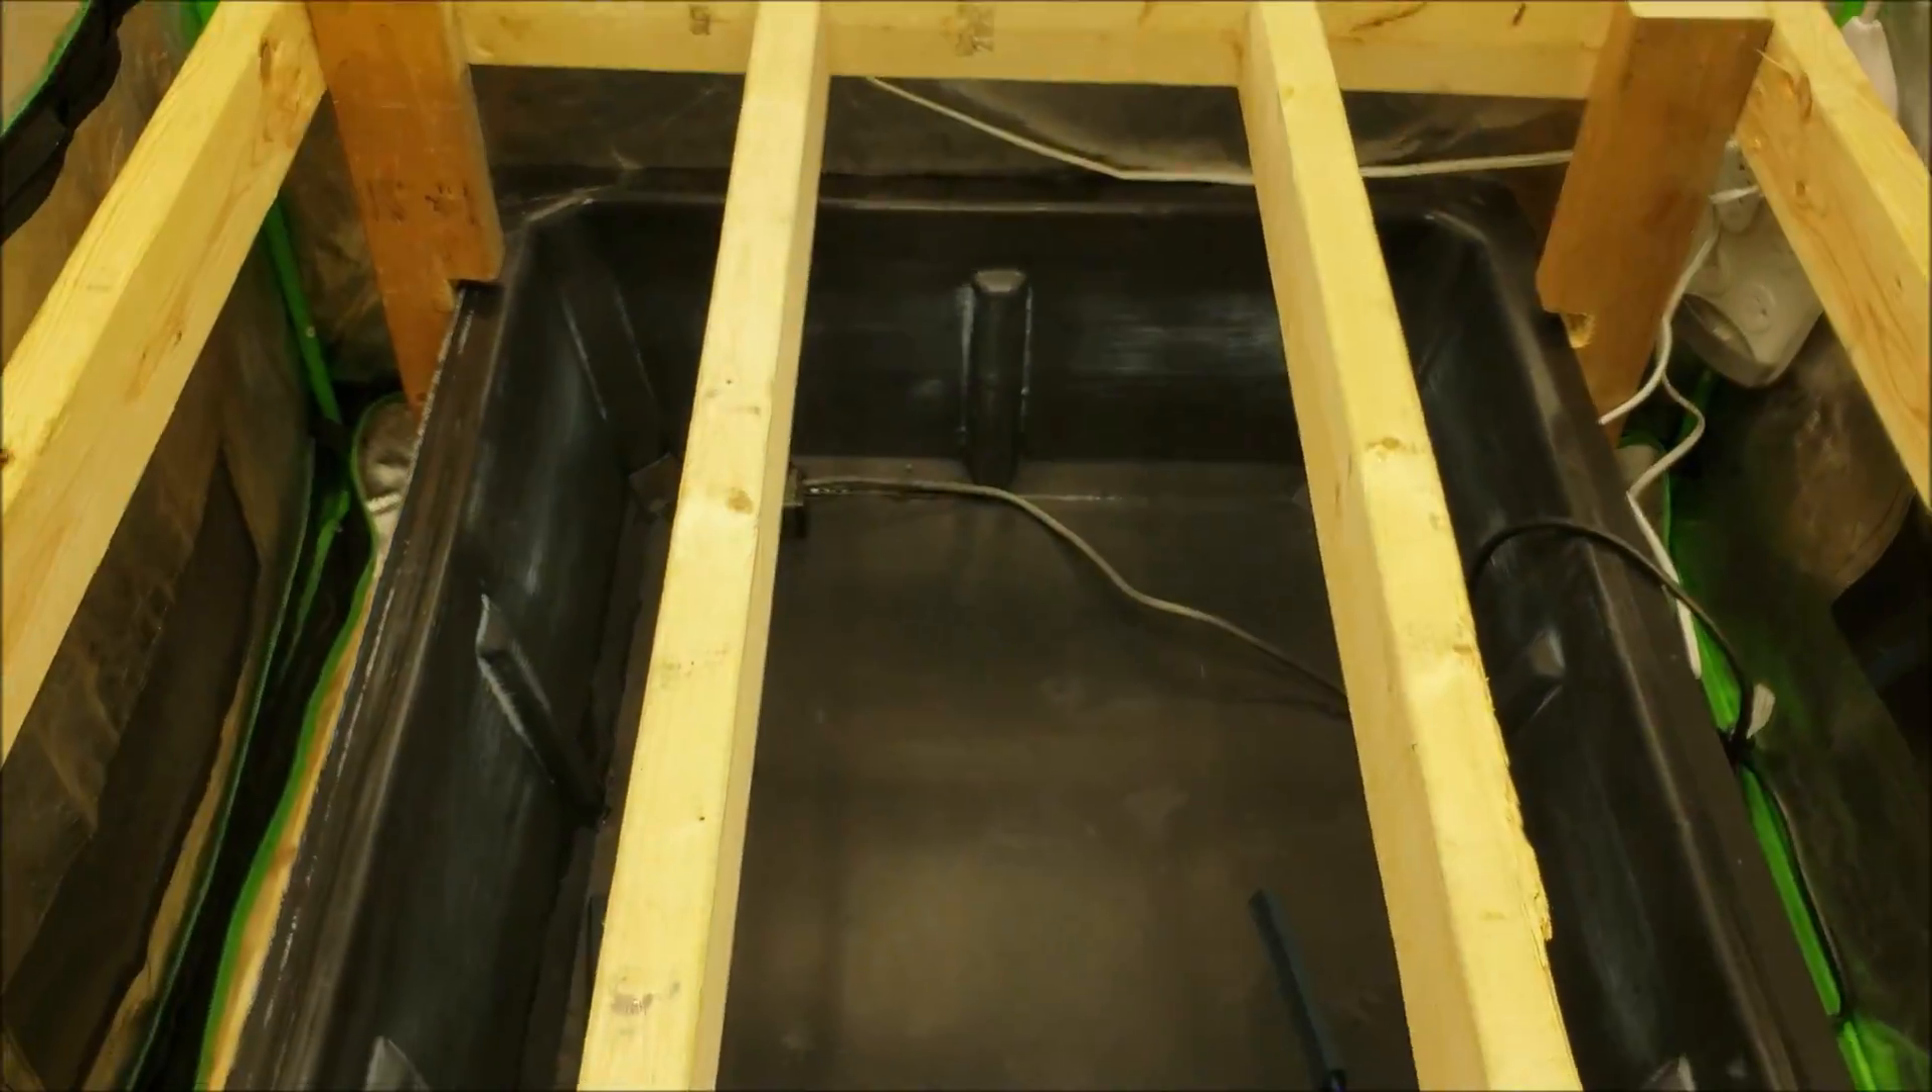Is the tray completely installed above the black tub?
No.